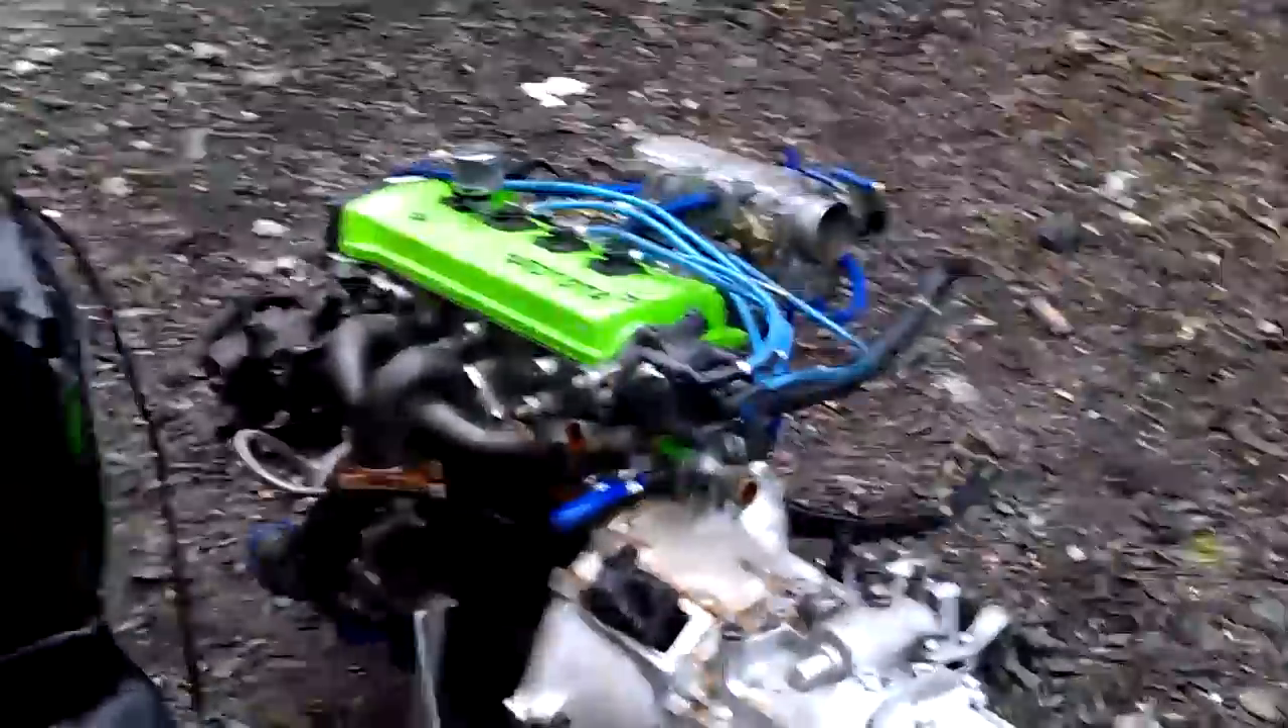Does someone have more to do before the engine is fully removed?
No.